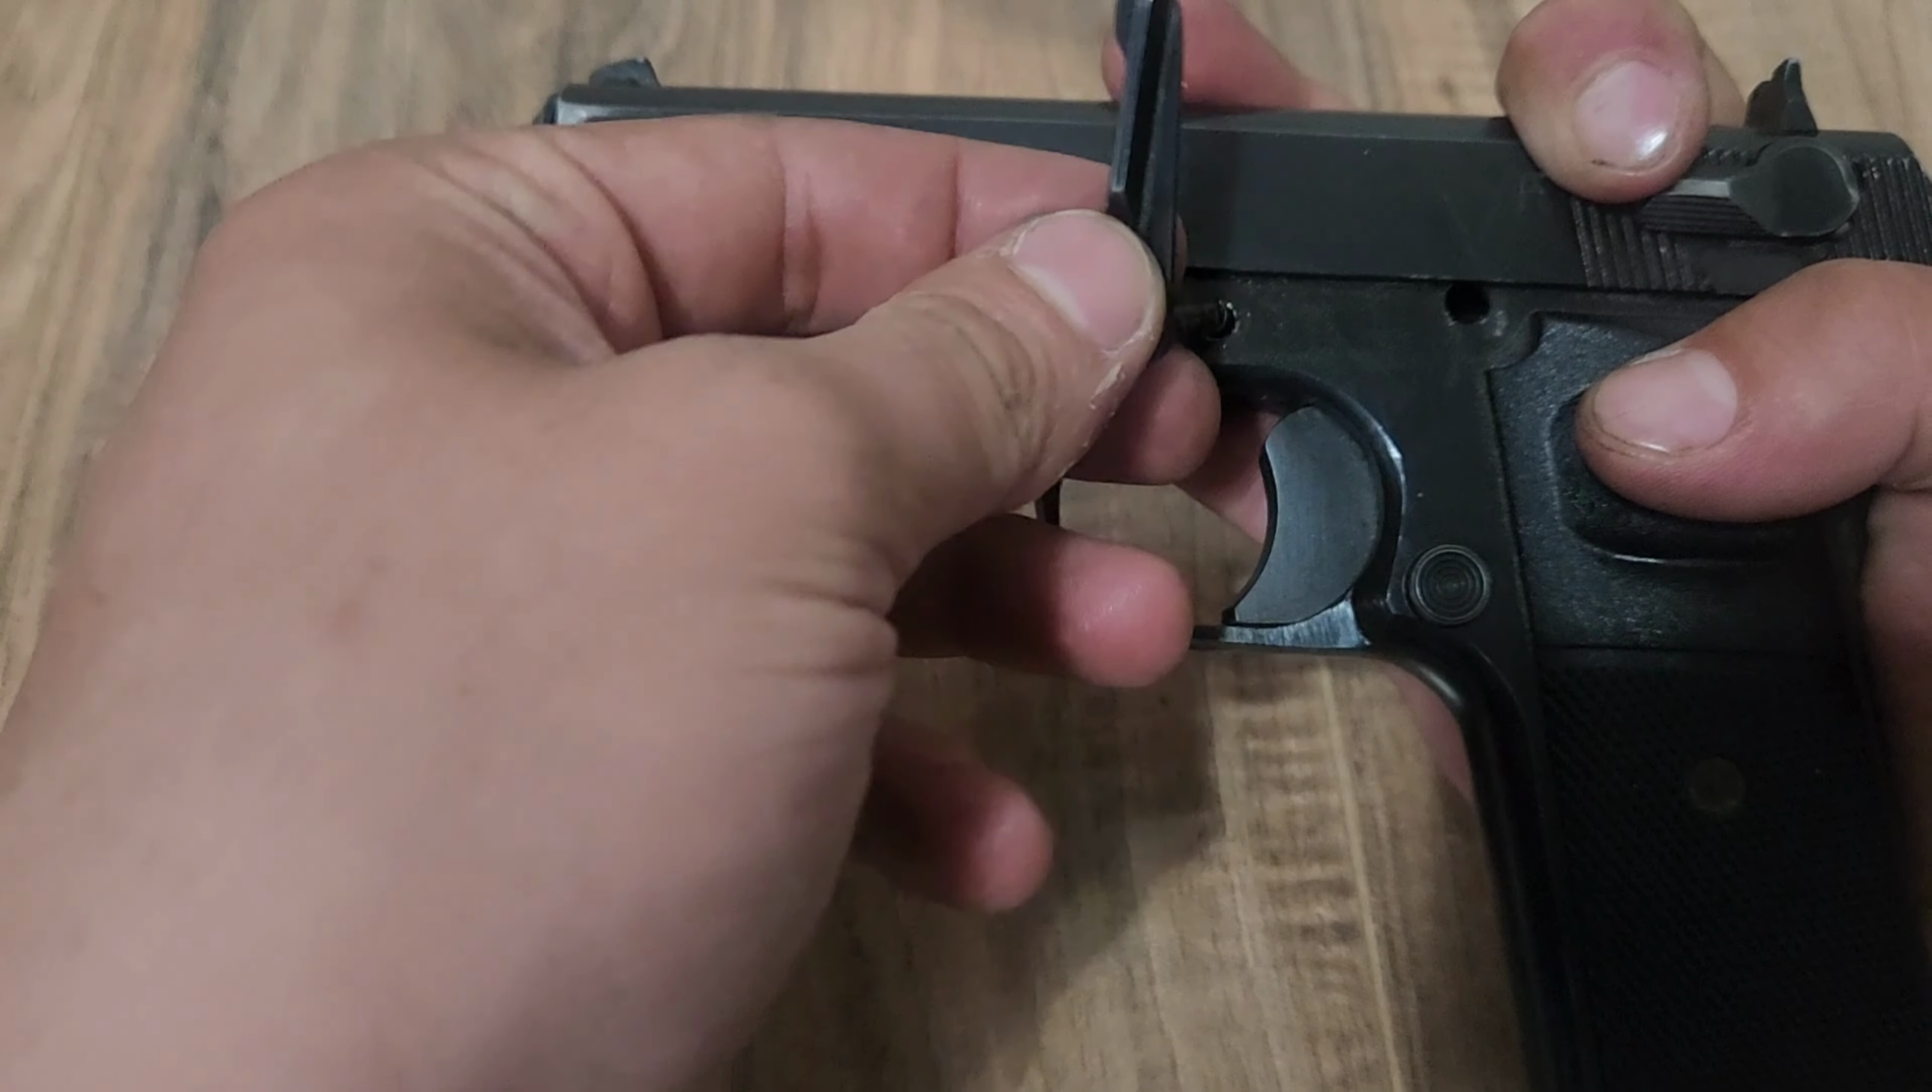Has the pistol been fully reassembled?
No.